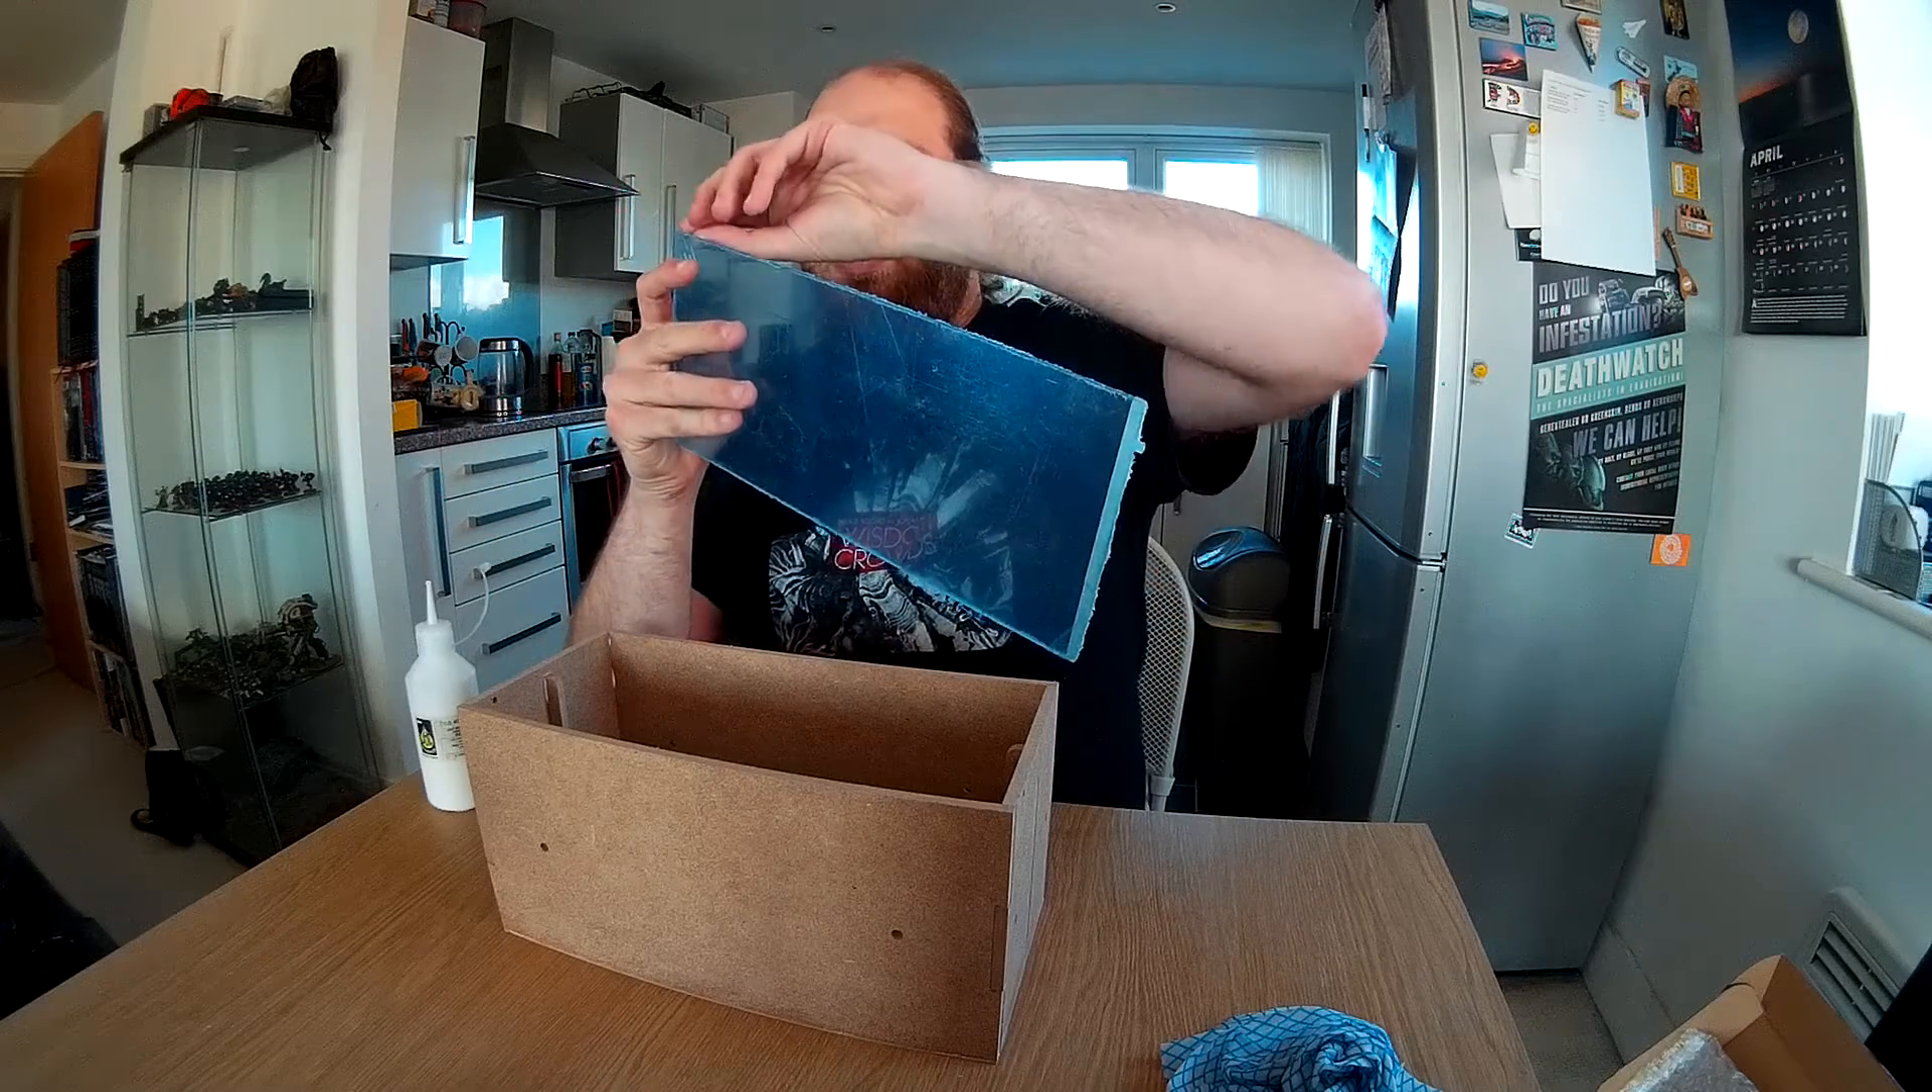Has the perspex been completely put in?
No.